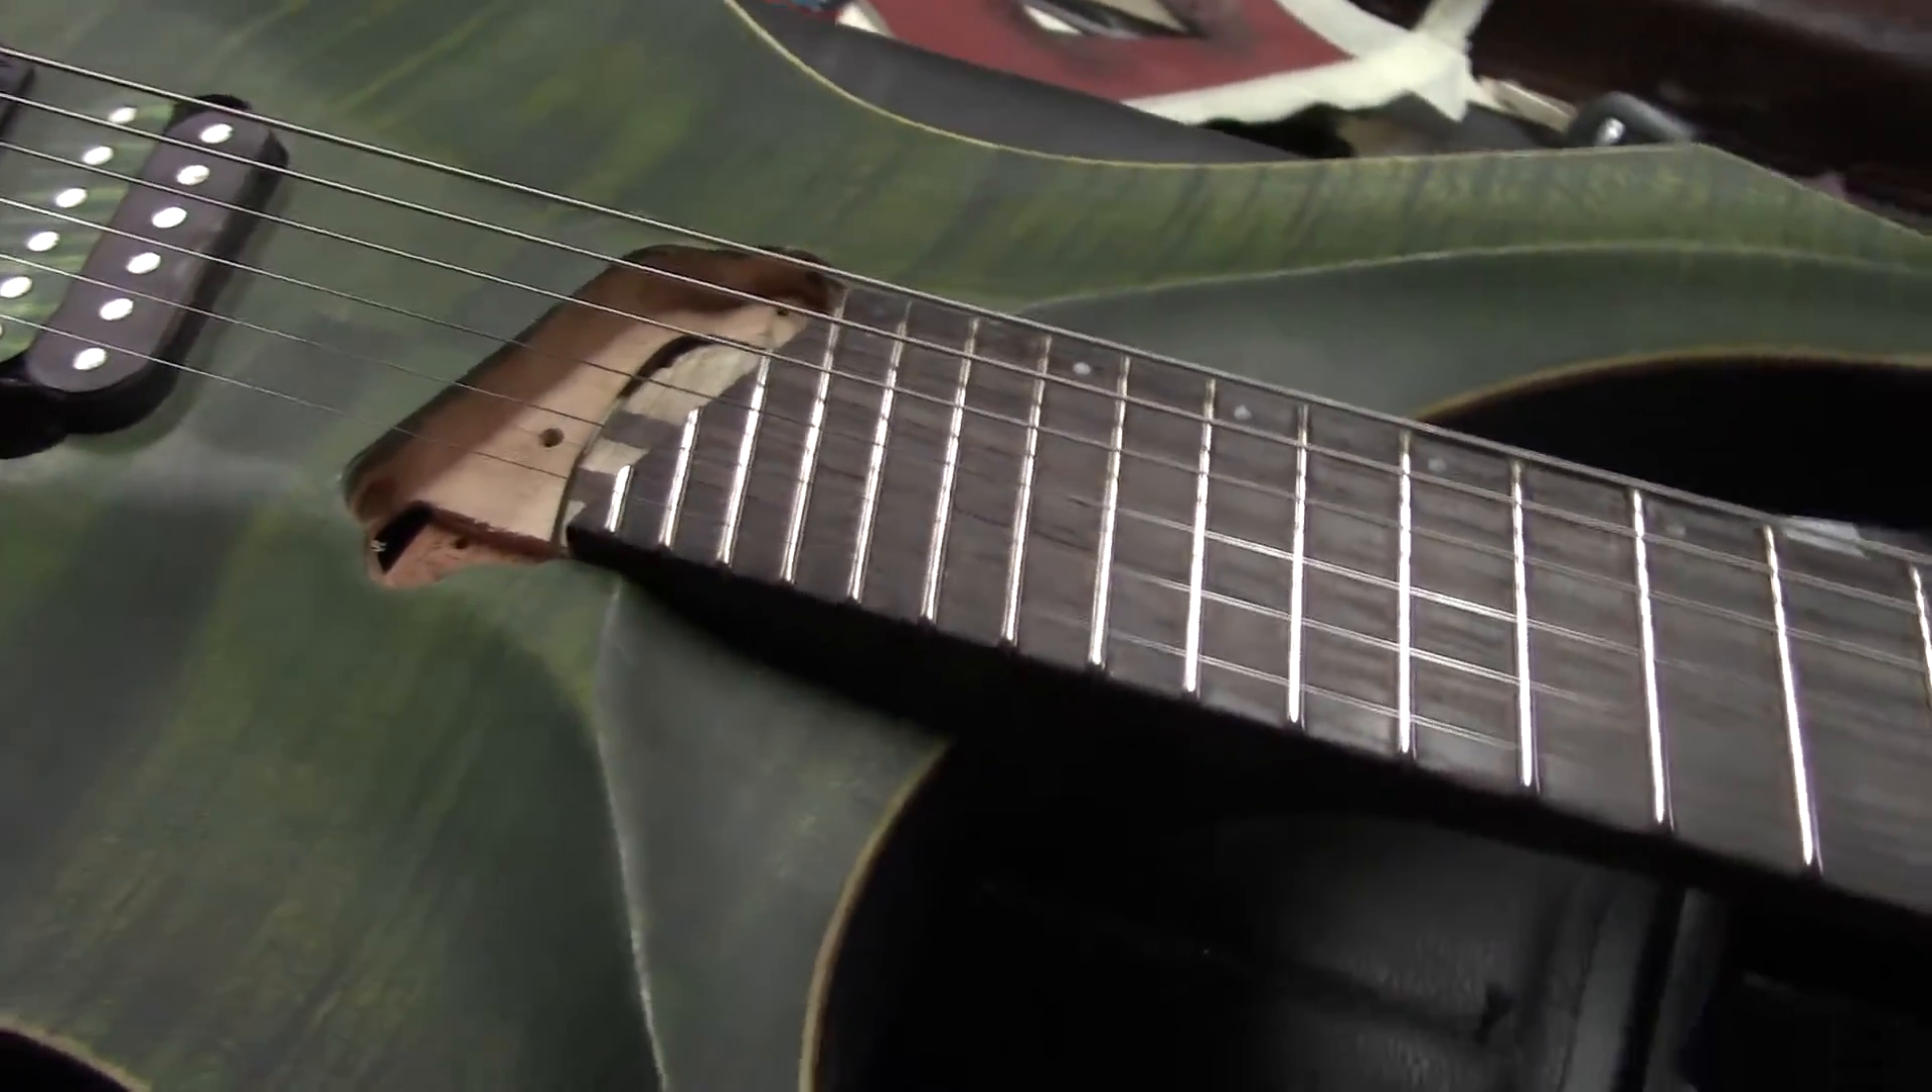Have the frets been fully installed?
Yes.